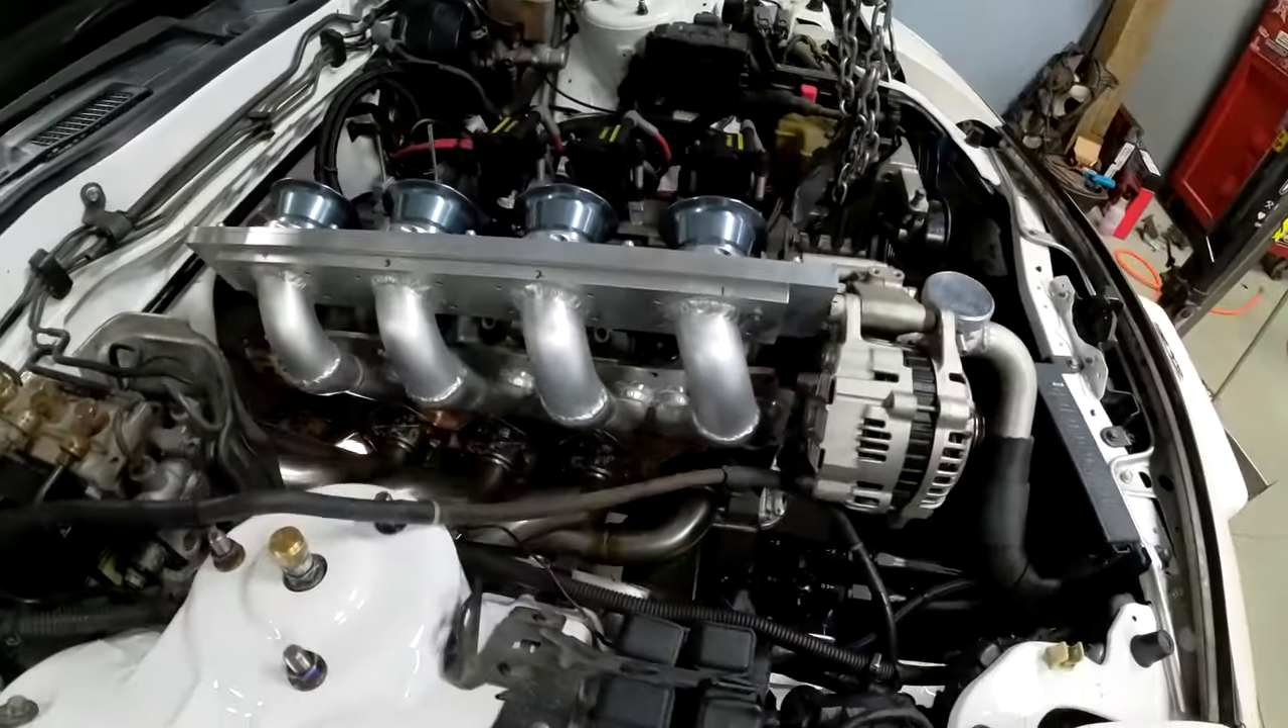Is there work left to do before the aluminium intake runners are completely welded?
No.